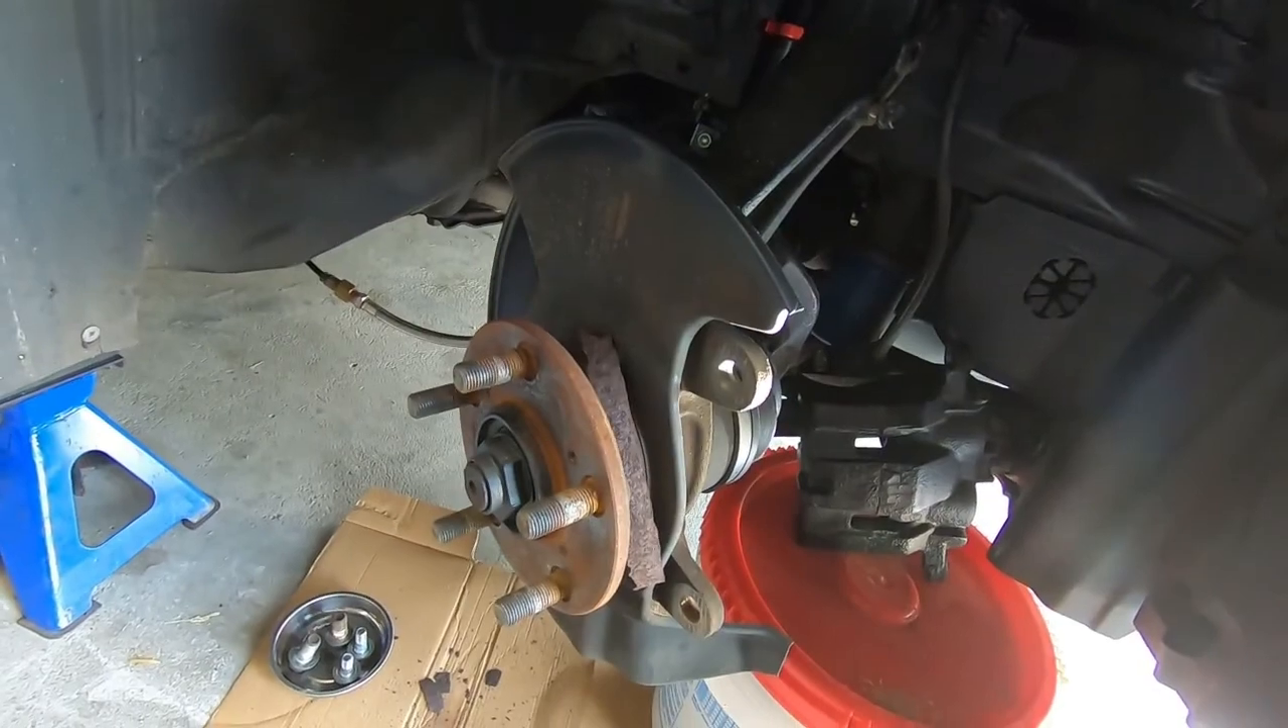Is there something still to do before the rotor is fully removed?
No.